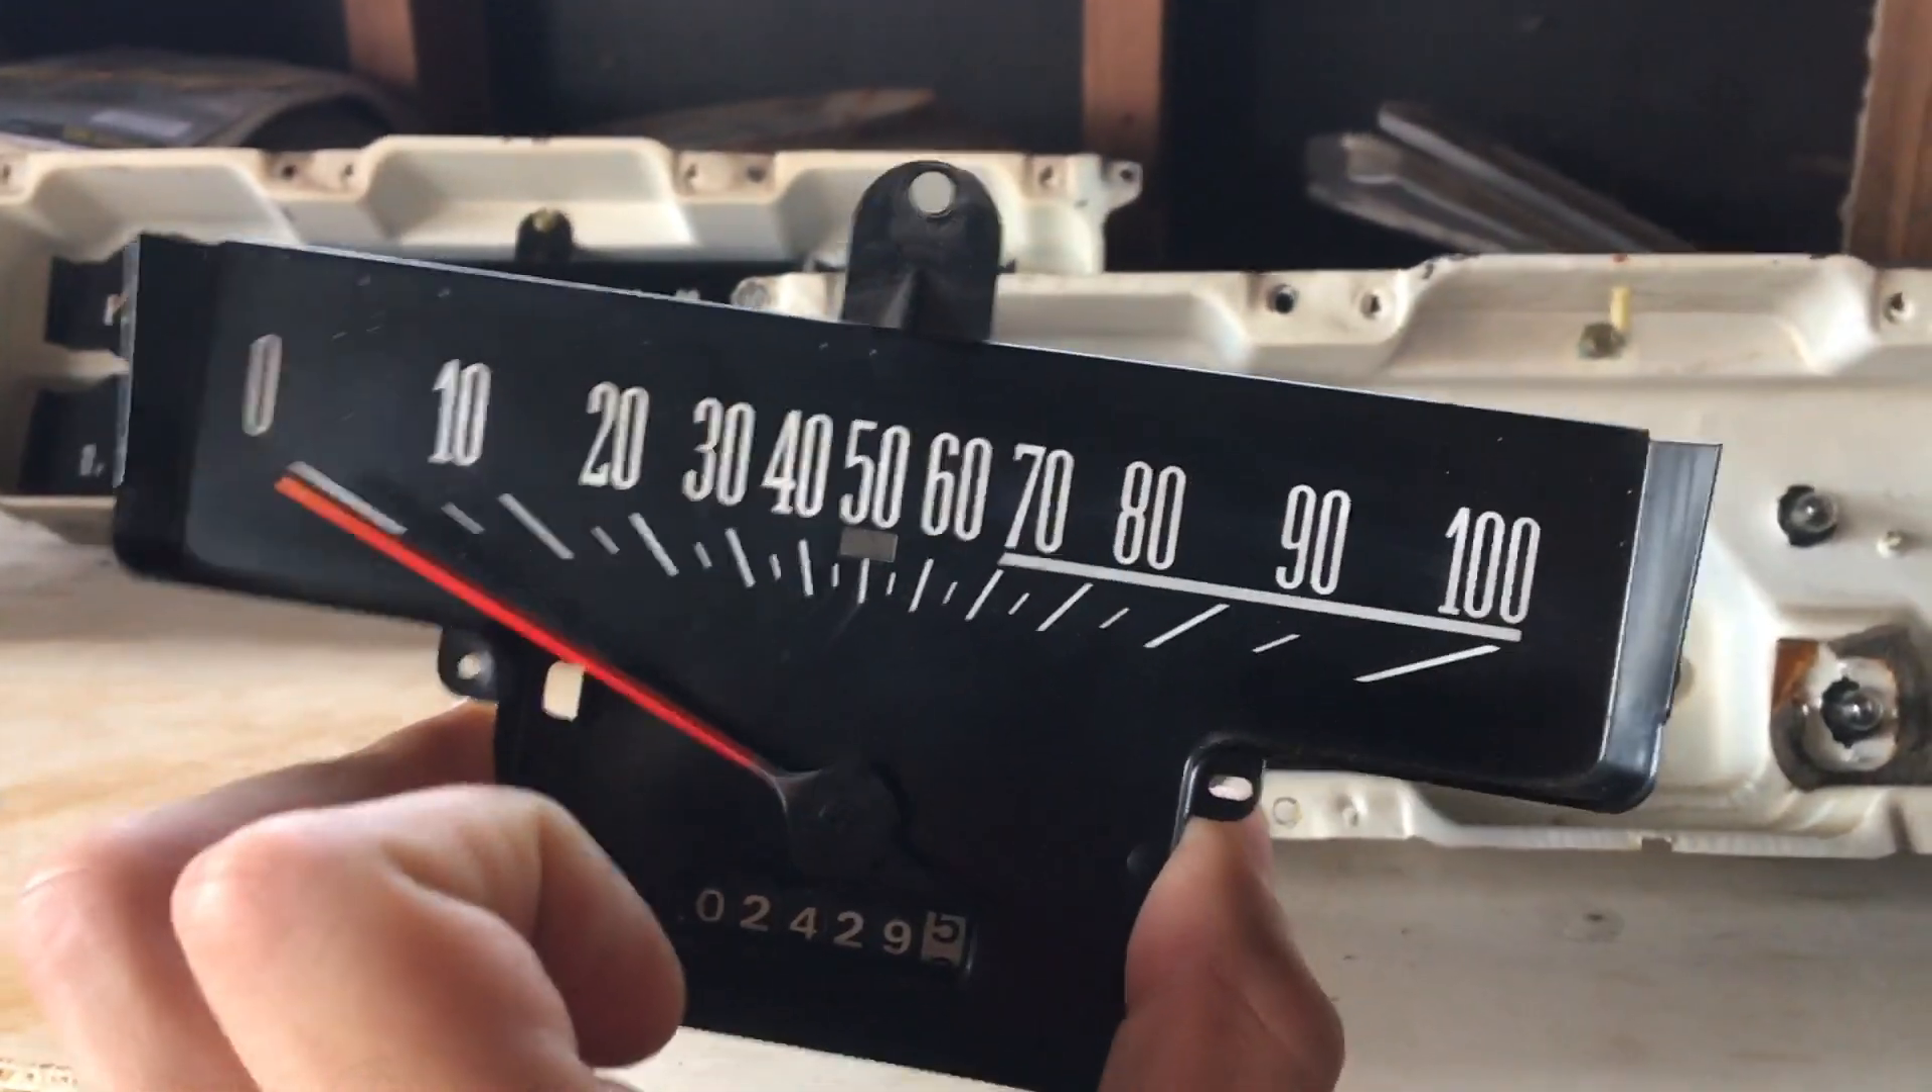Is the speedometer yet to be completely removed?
No.